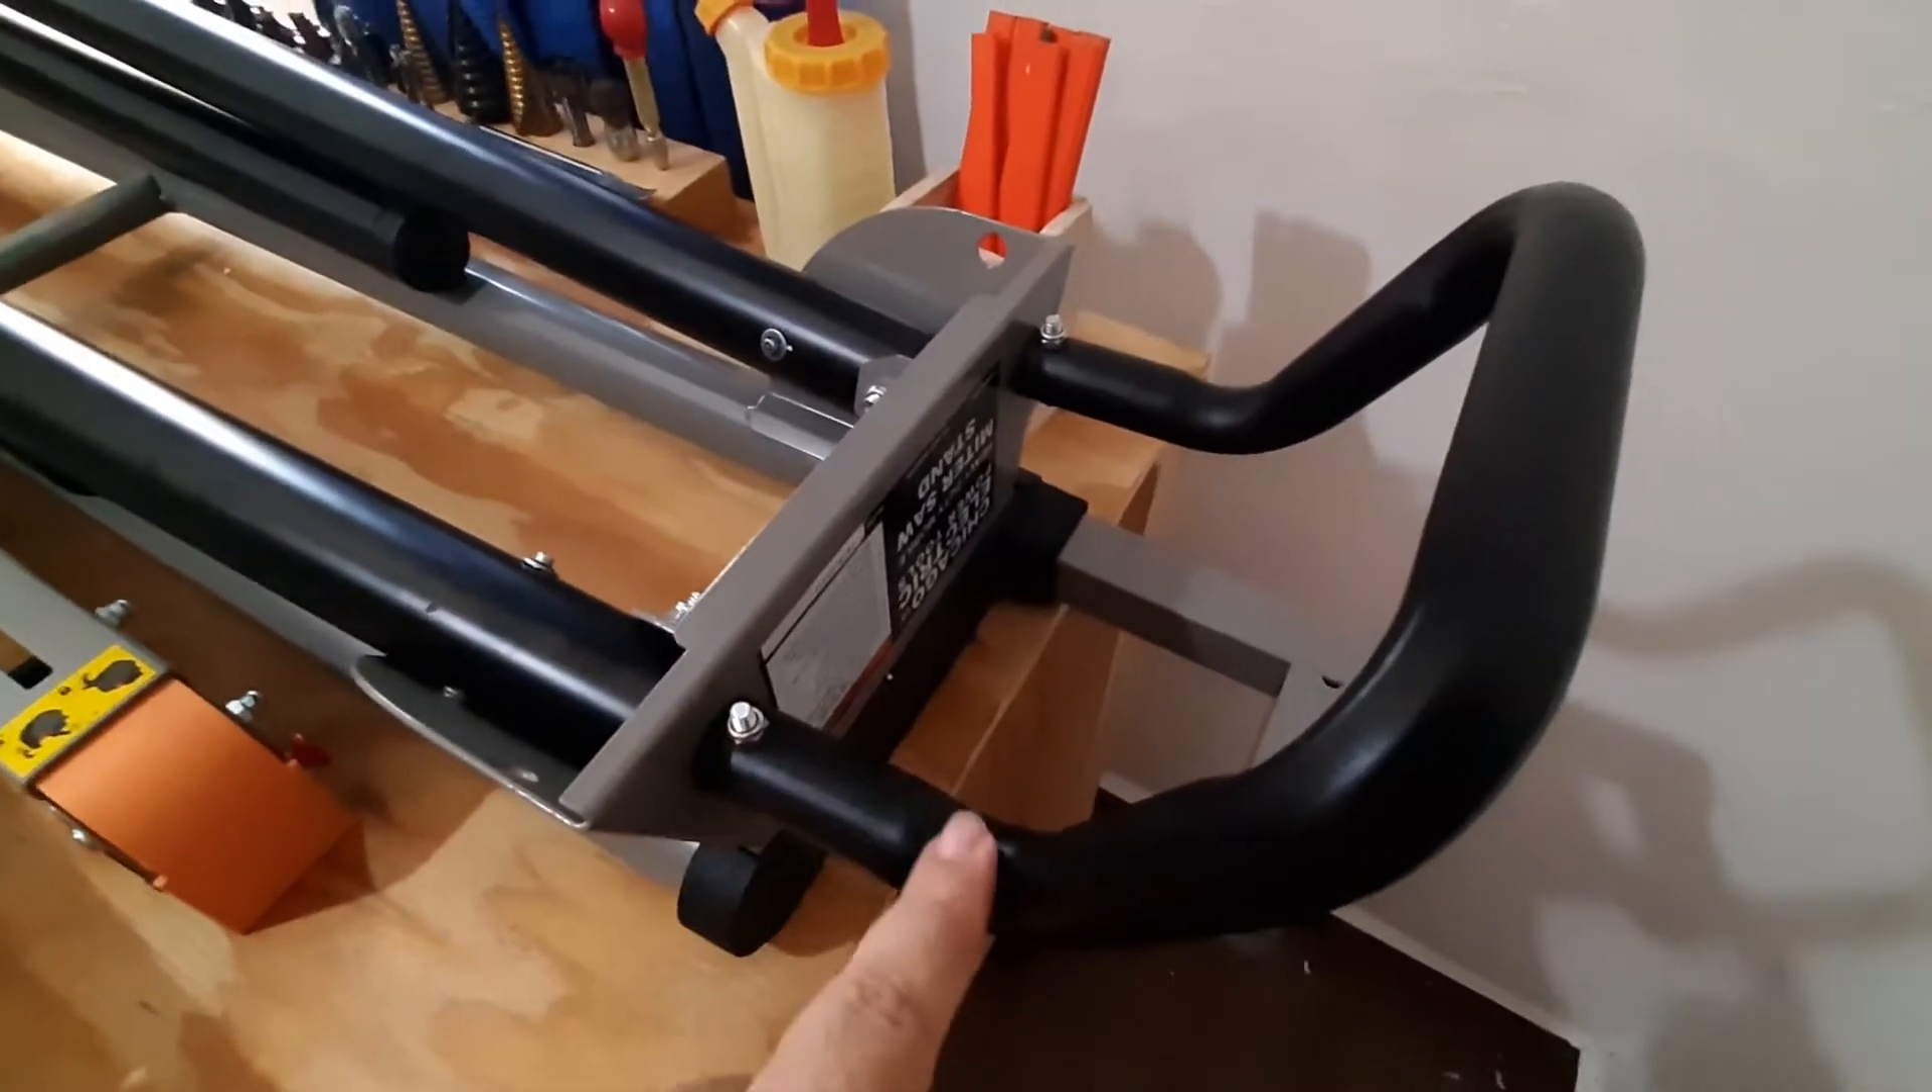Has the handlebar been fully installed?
Yes.